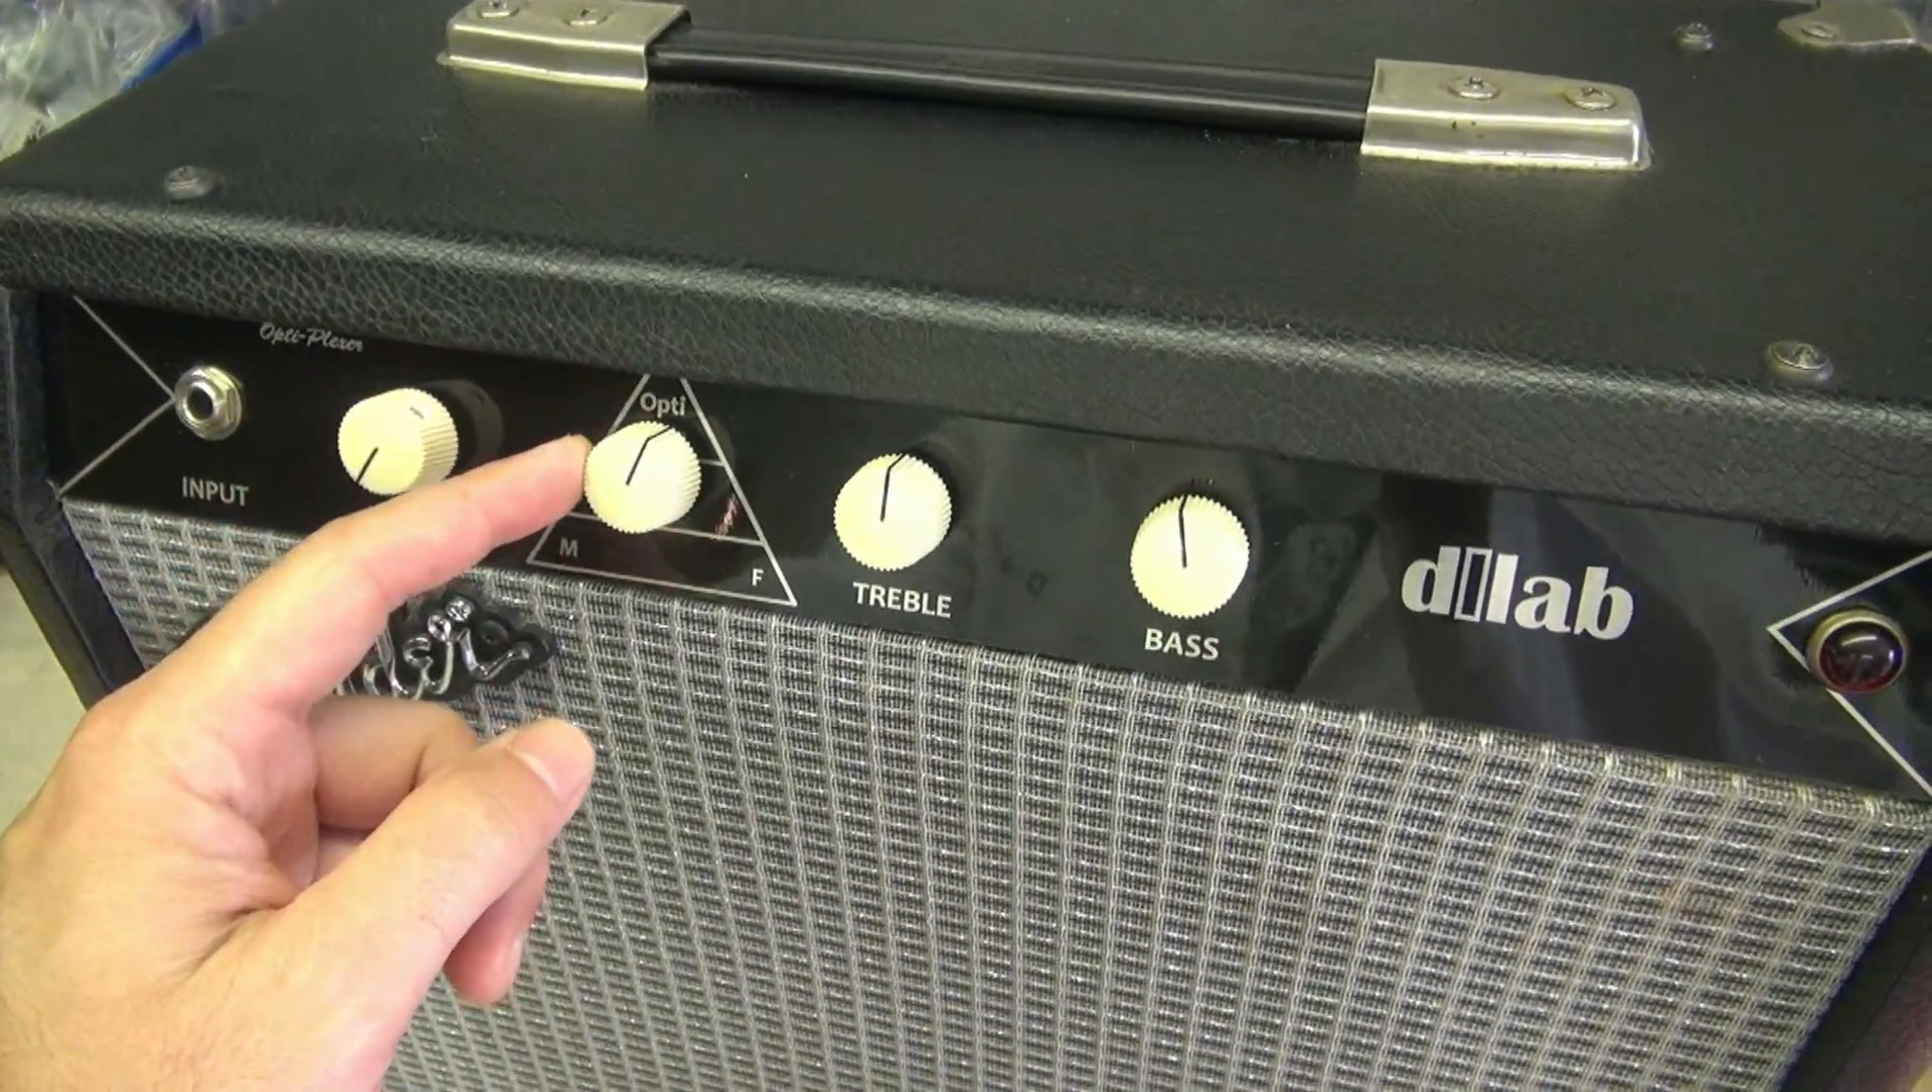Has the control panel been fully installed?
Yes.